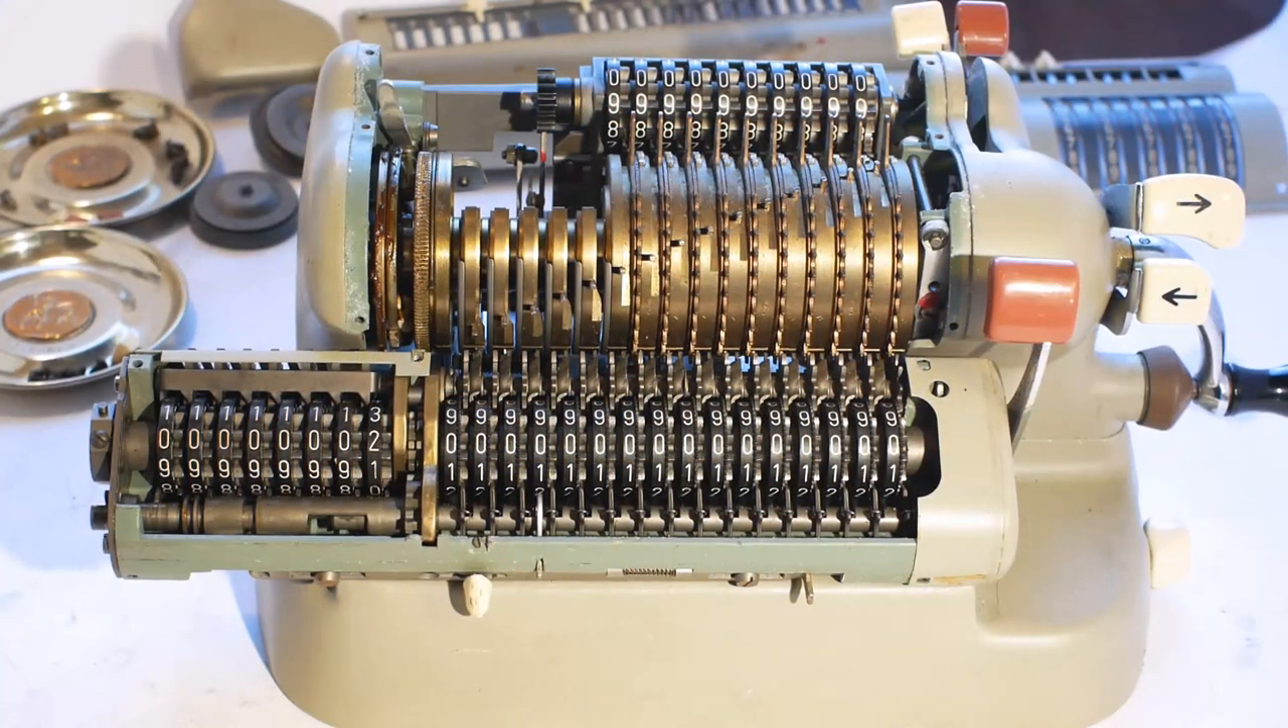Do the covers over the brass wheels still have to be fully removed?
No.